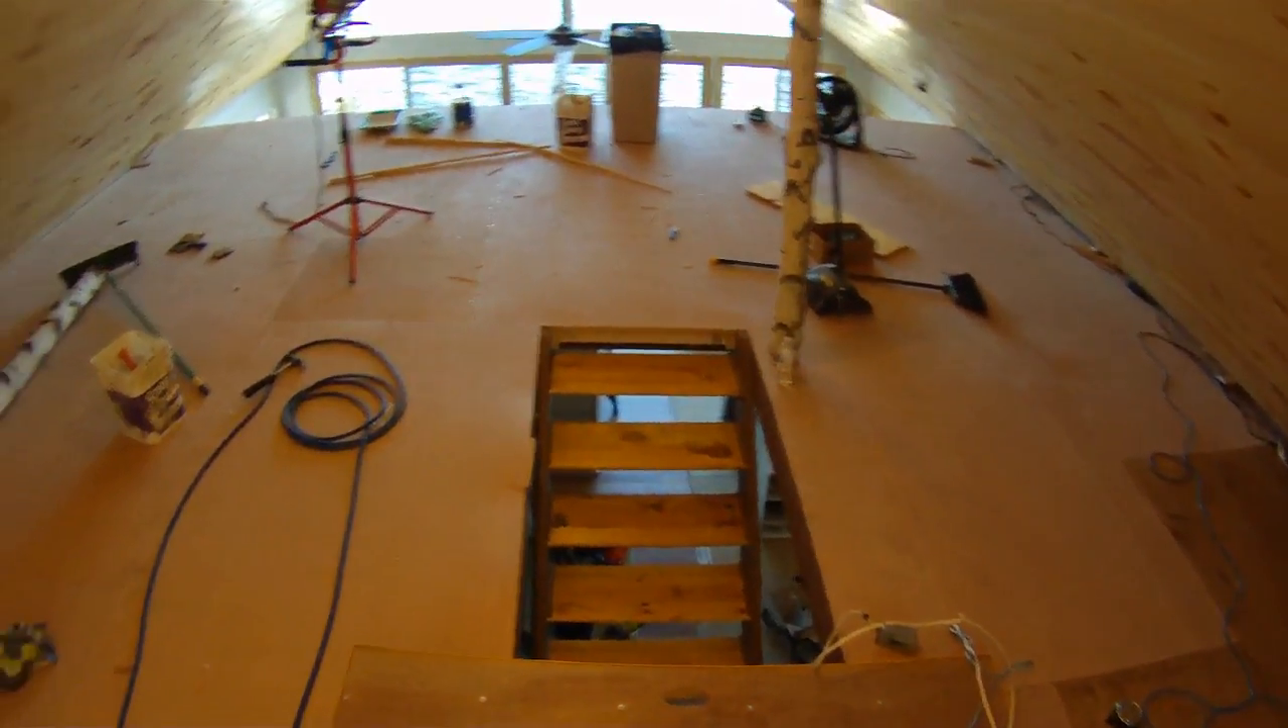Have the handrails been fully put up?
No.